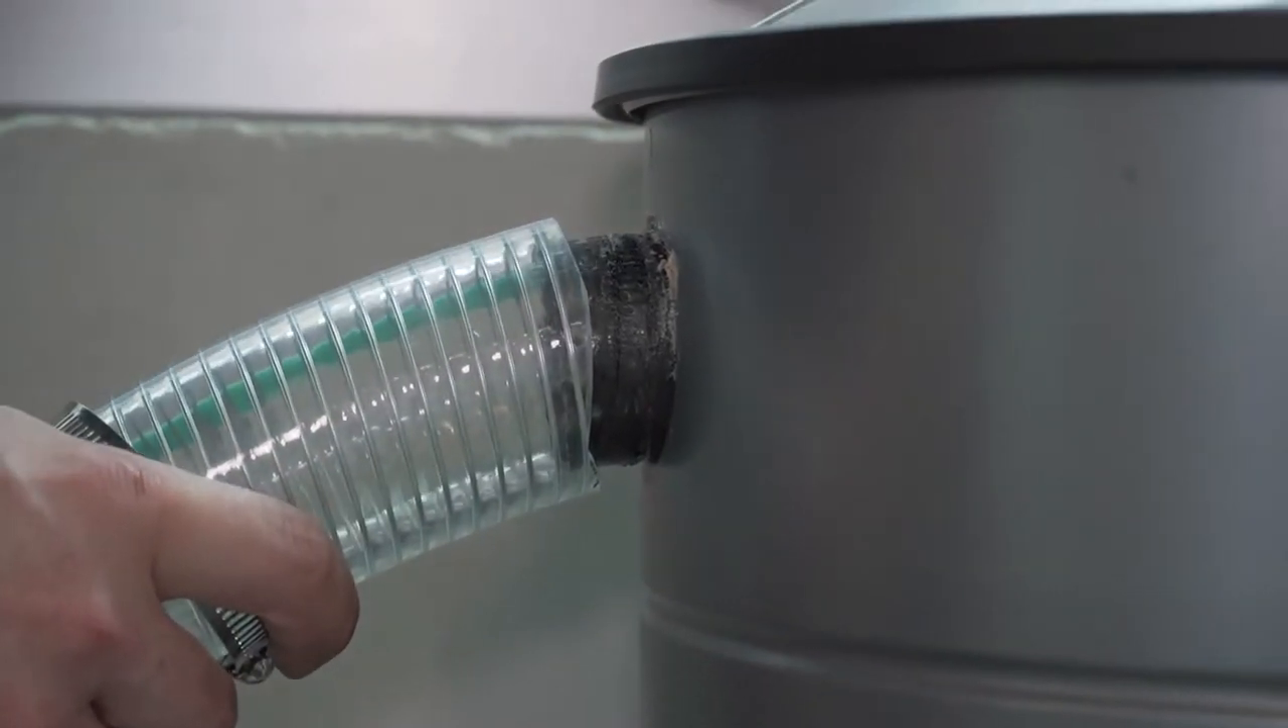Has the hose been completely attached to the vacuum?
No.